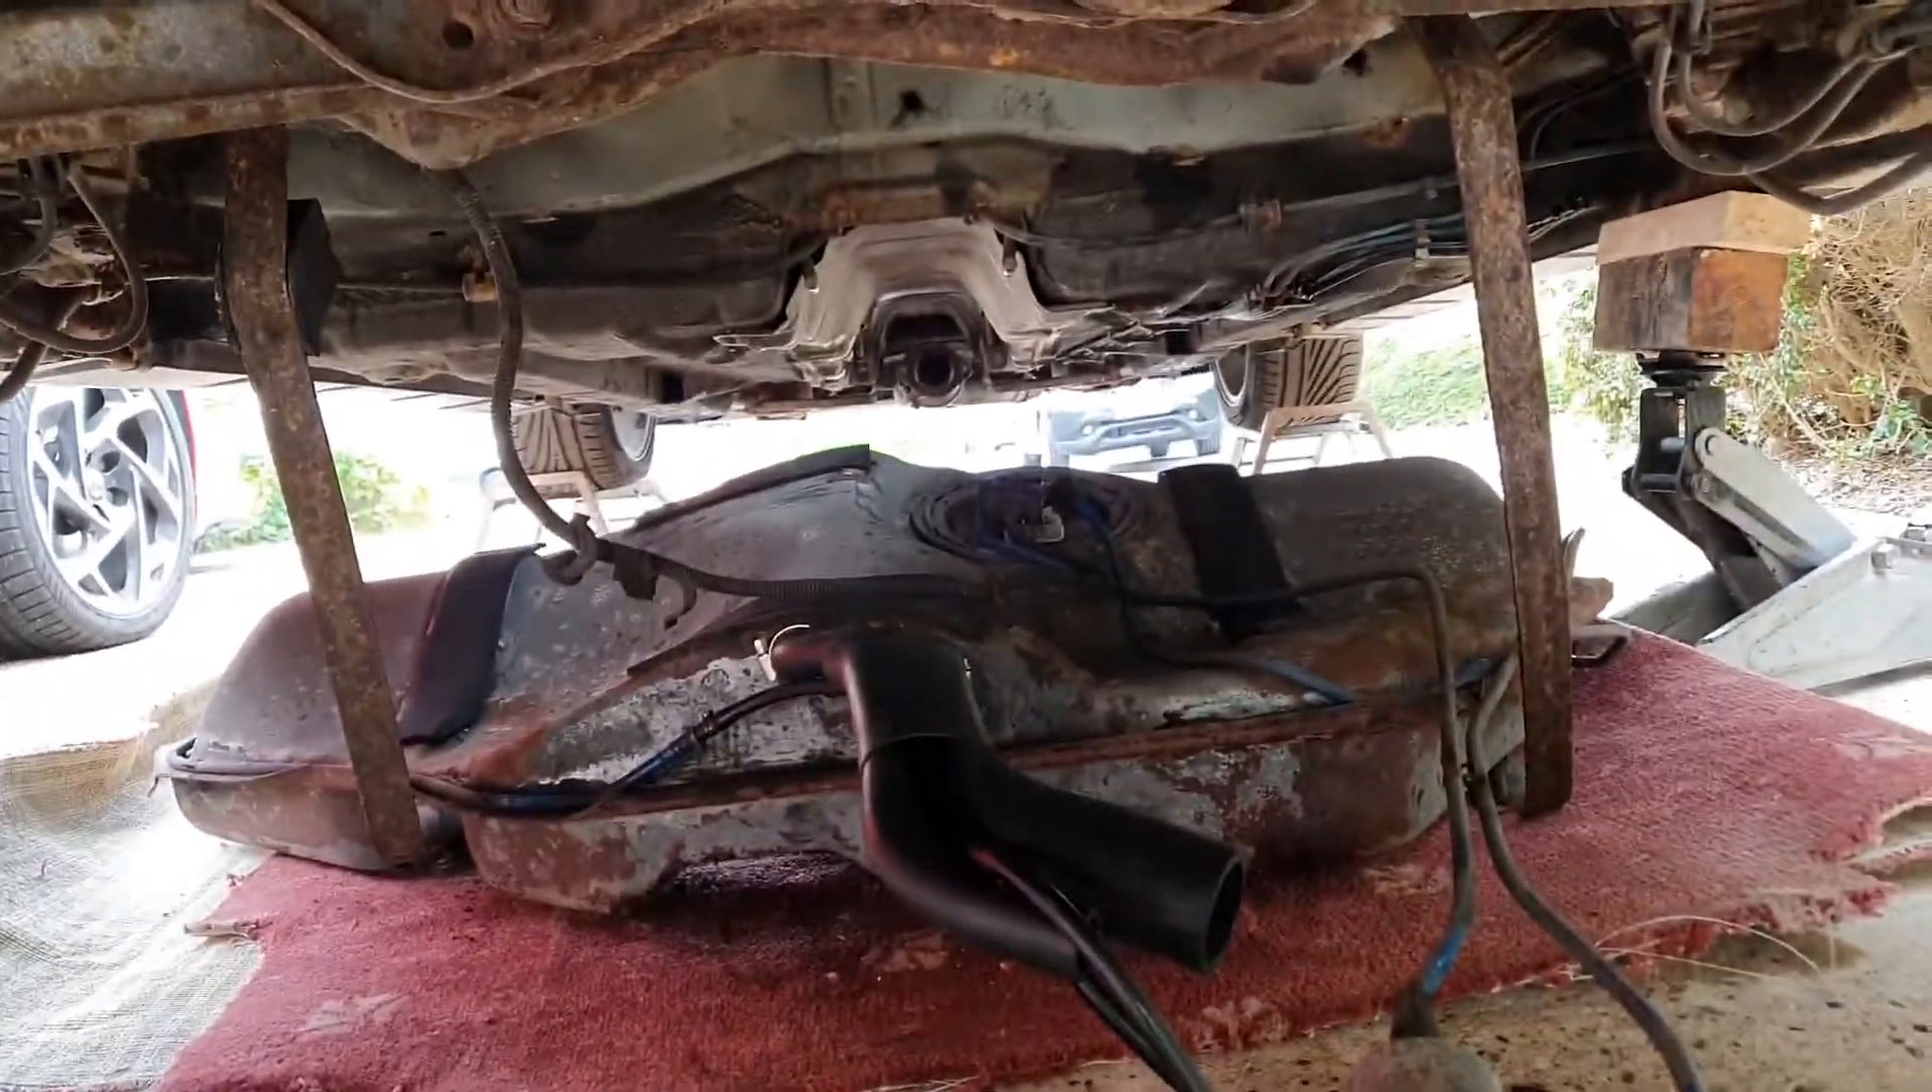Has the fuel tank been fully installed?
No.